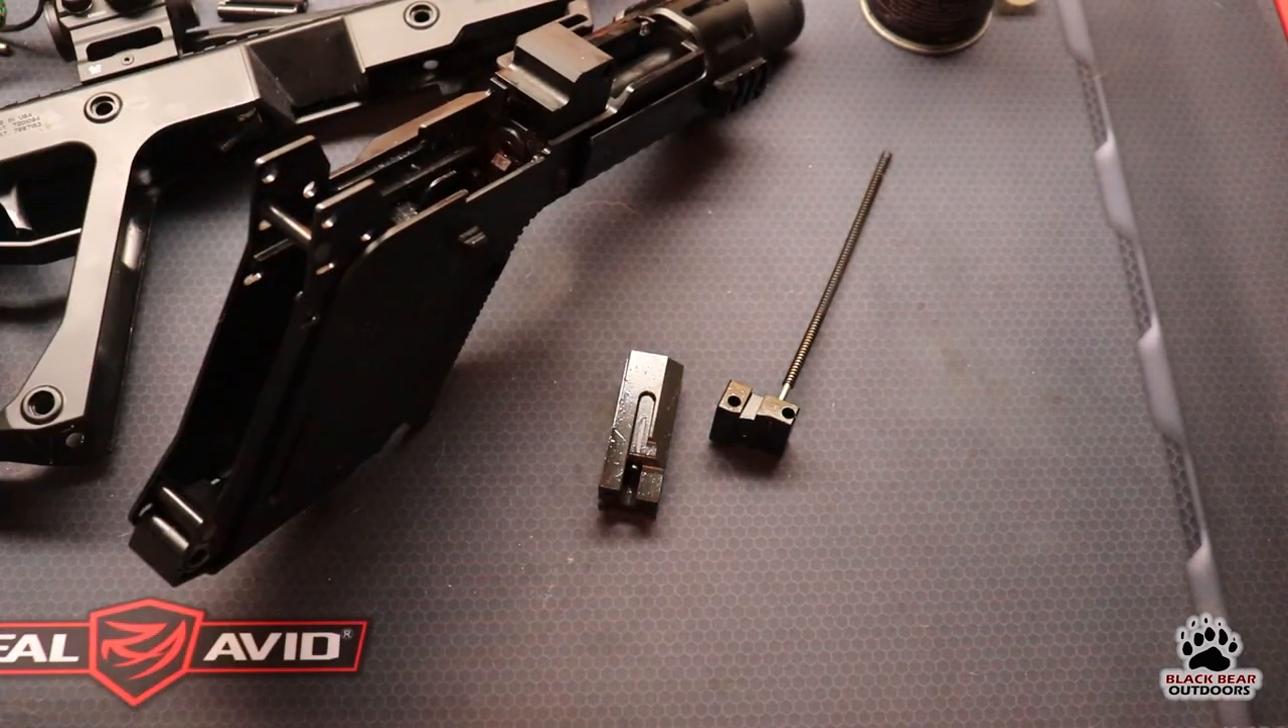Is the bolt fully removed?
Yes.